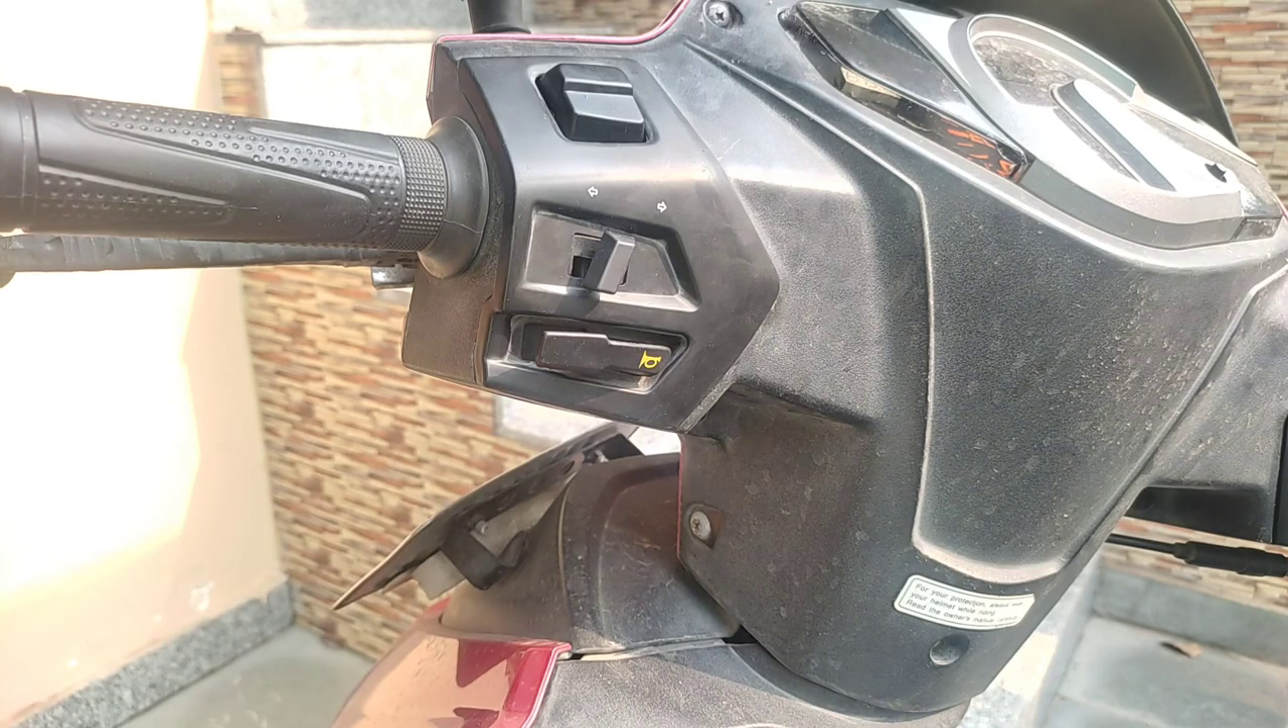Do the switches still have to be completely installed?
No.